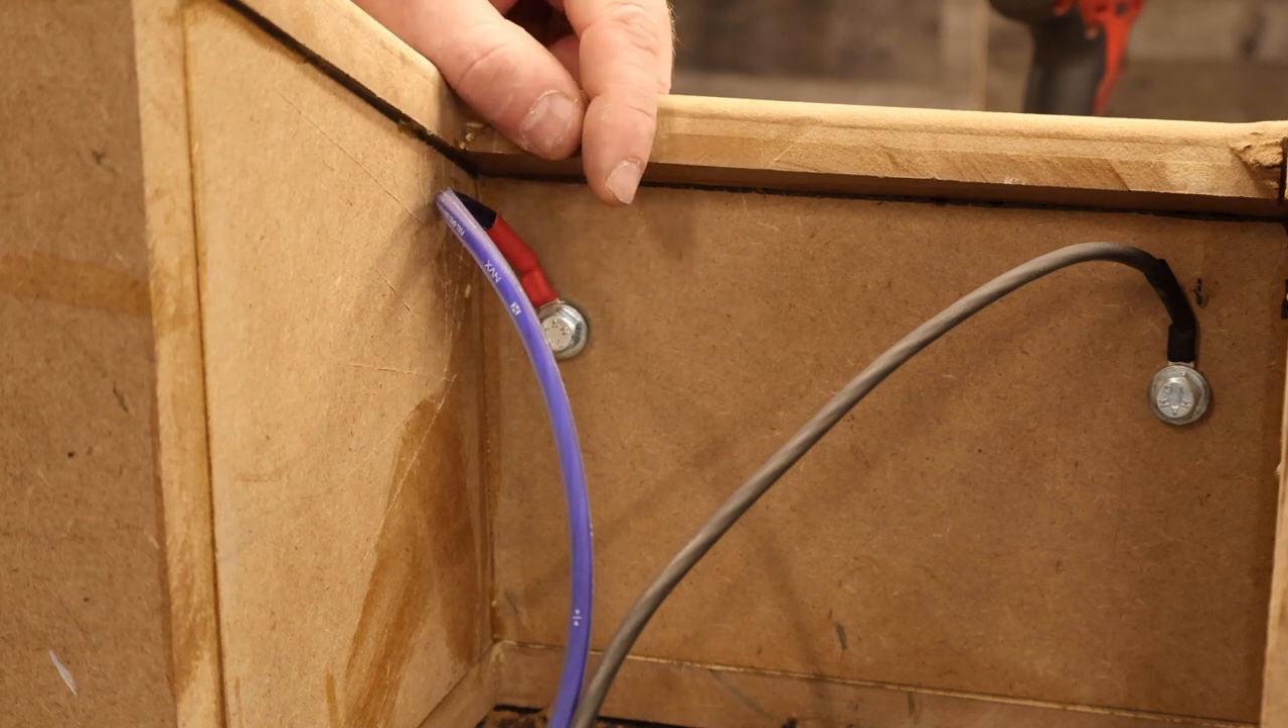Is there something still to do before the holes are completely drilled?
No.